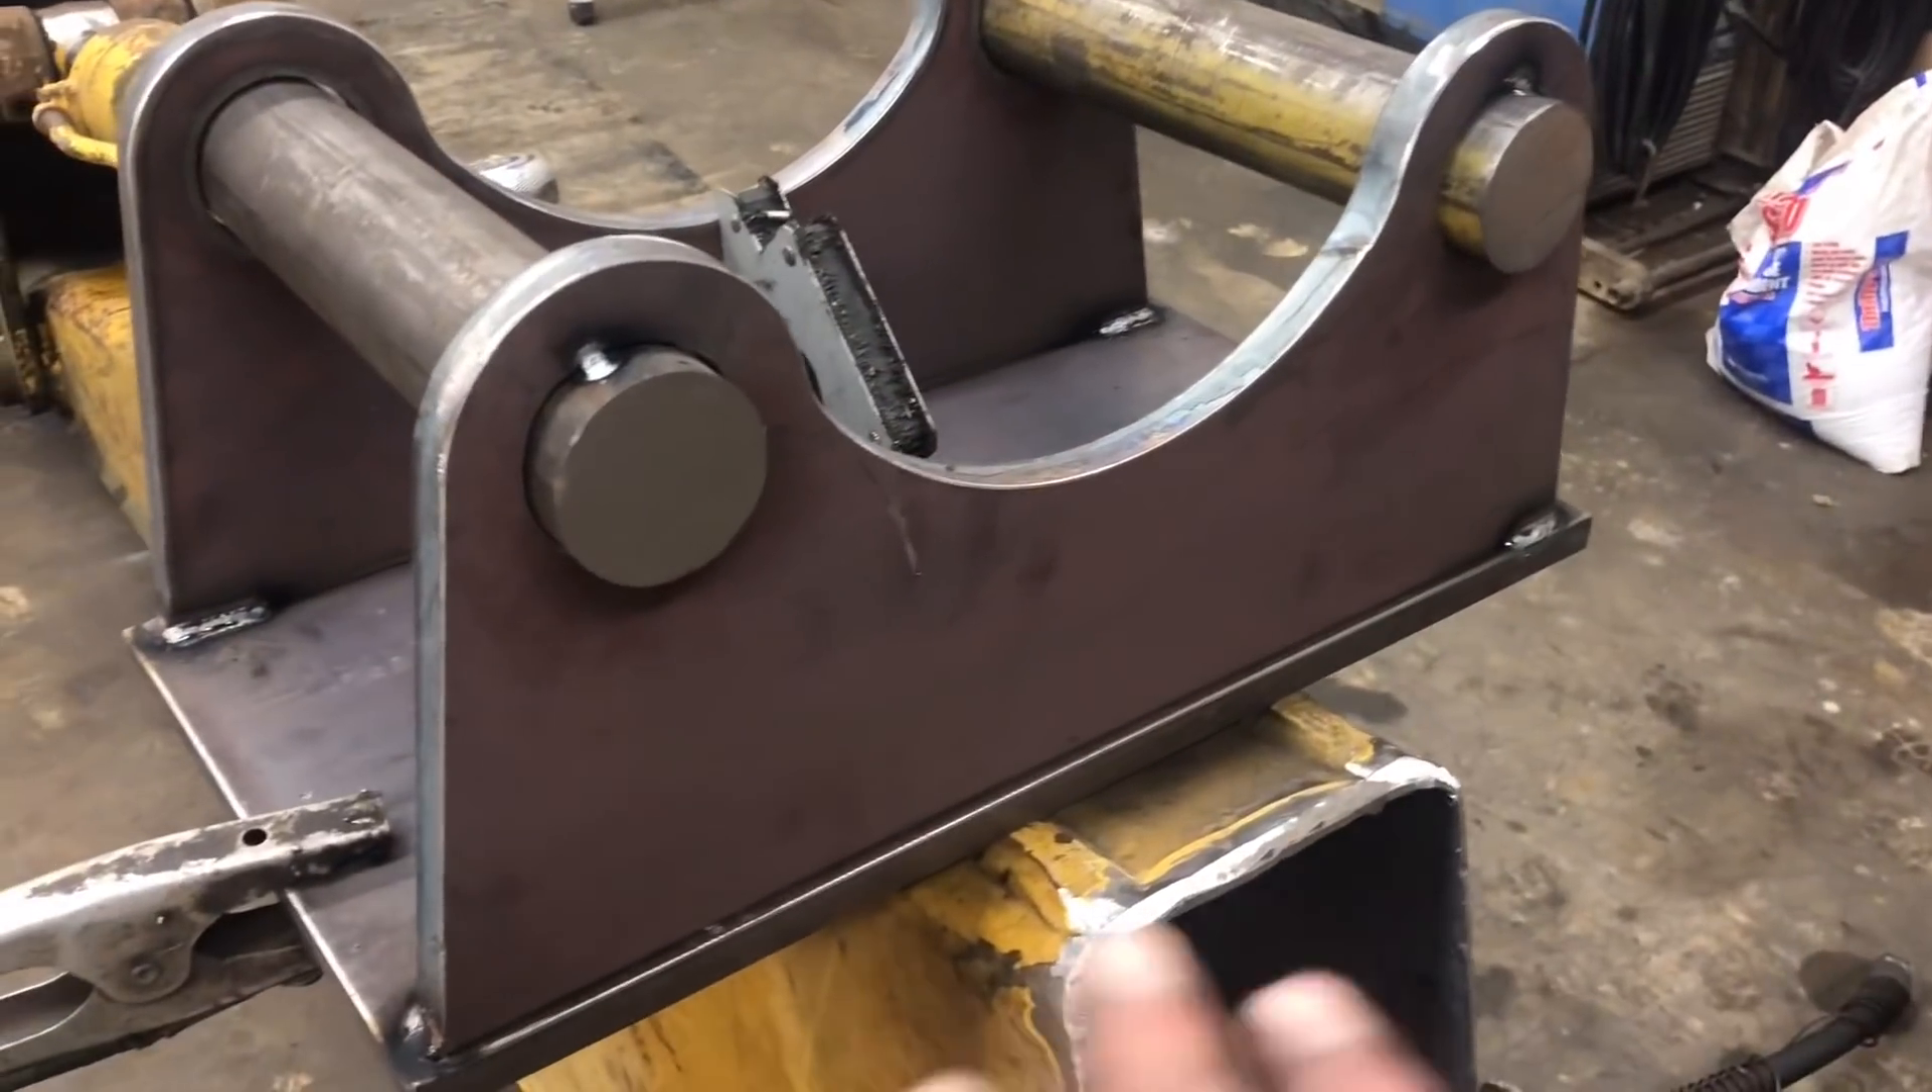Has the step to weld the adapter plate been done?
No.